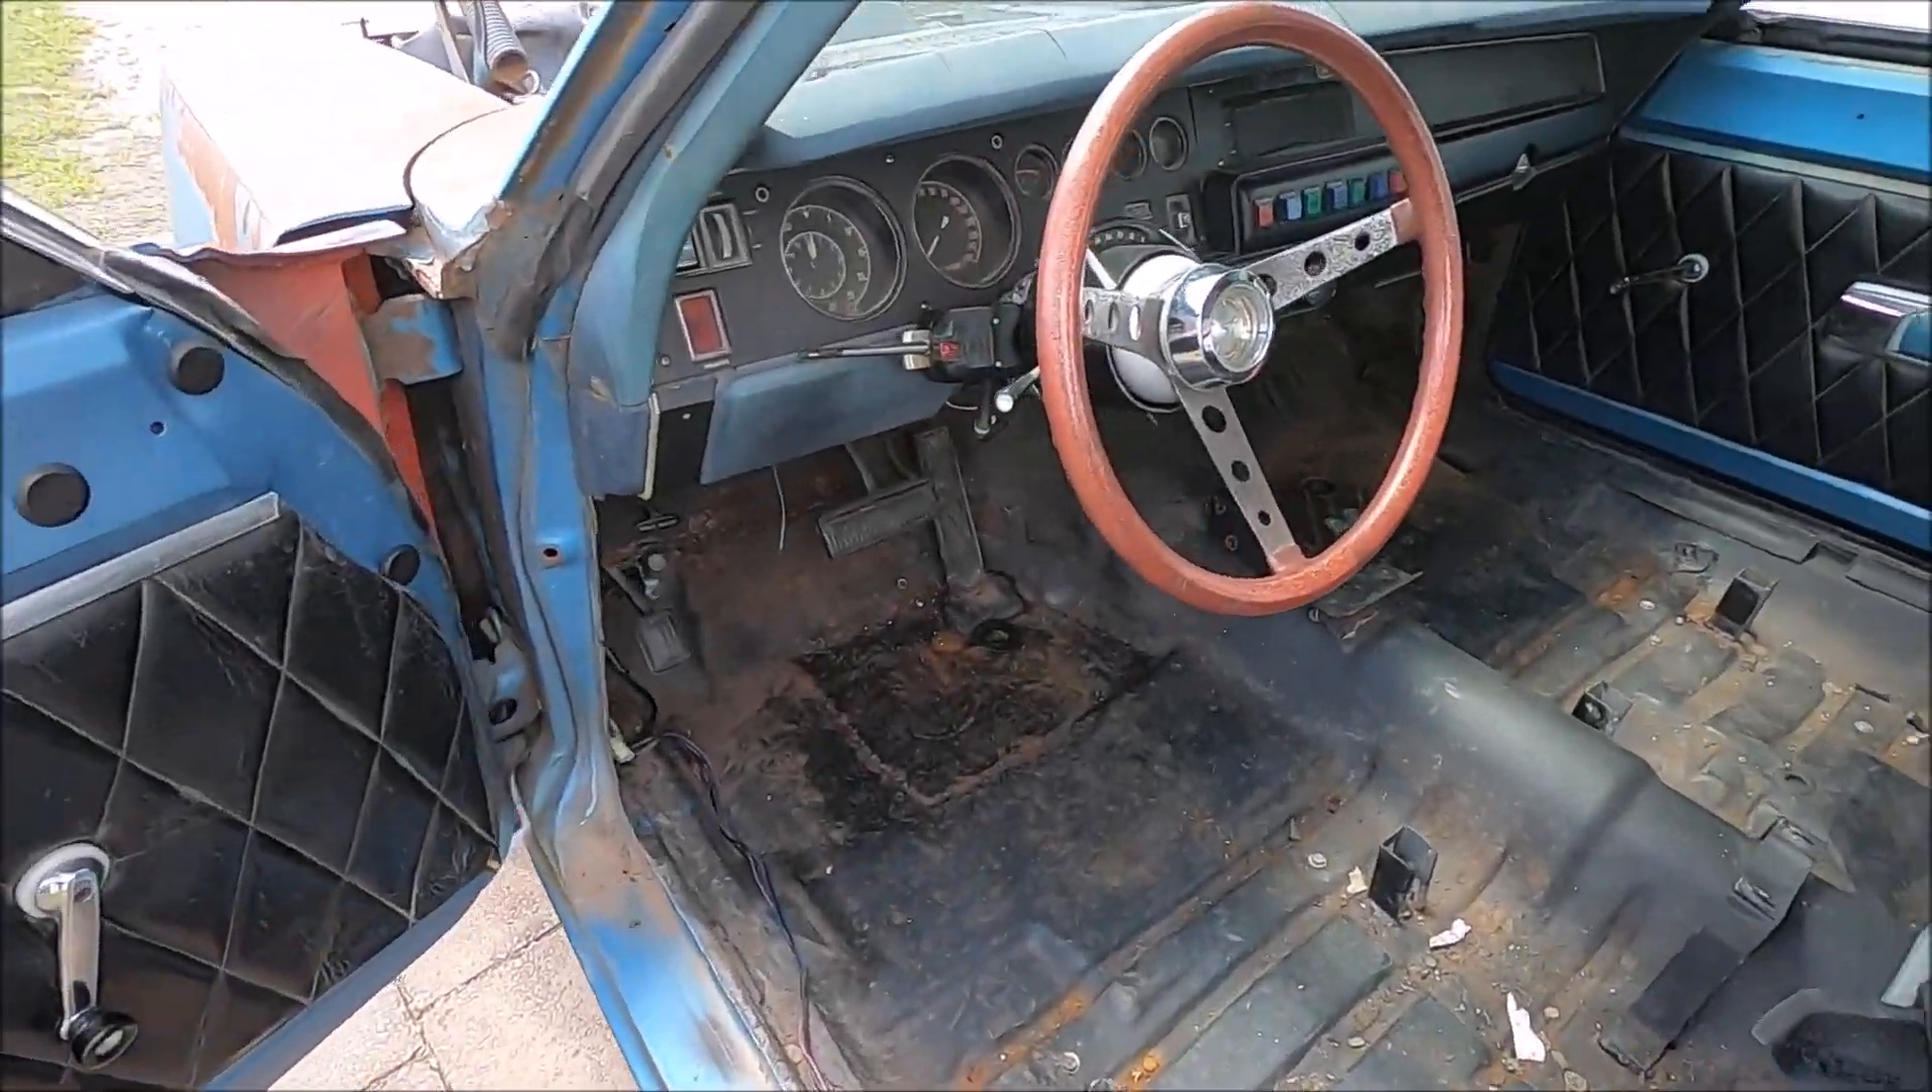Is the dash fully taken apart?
No.